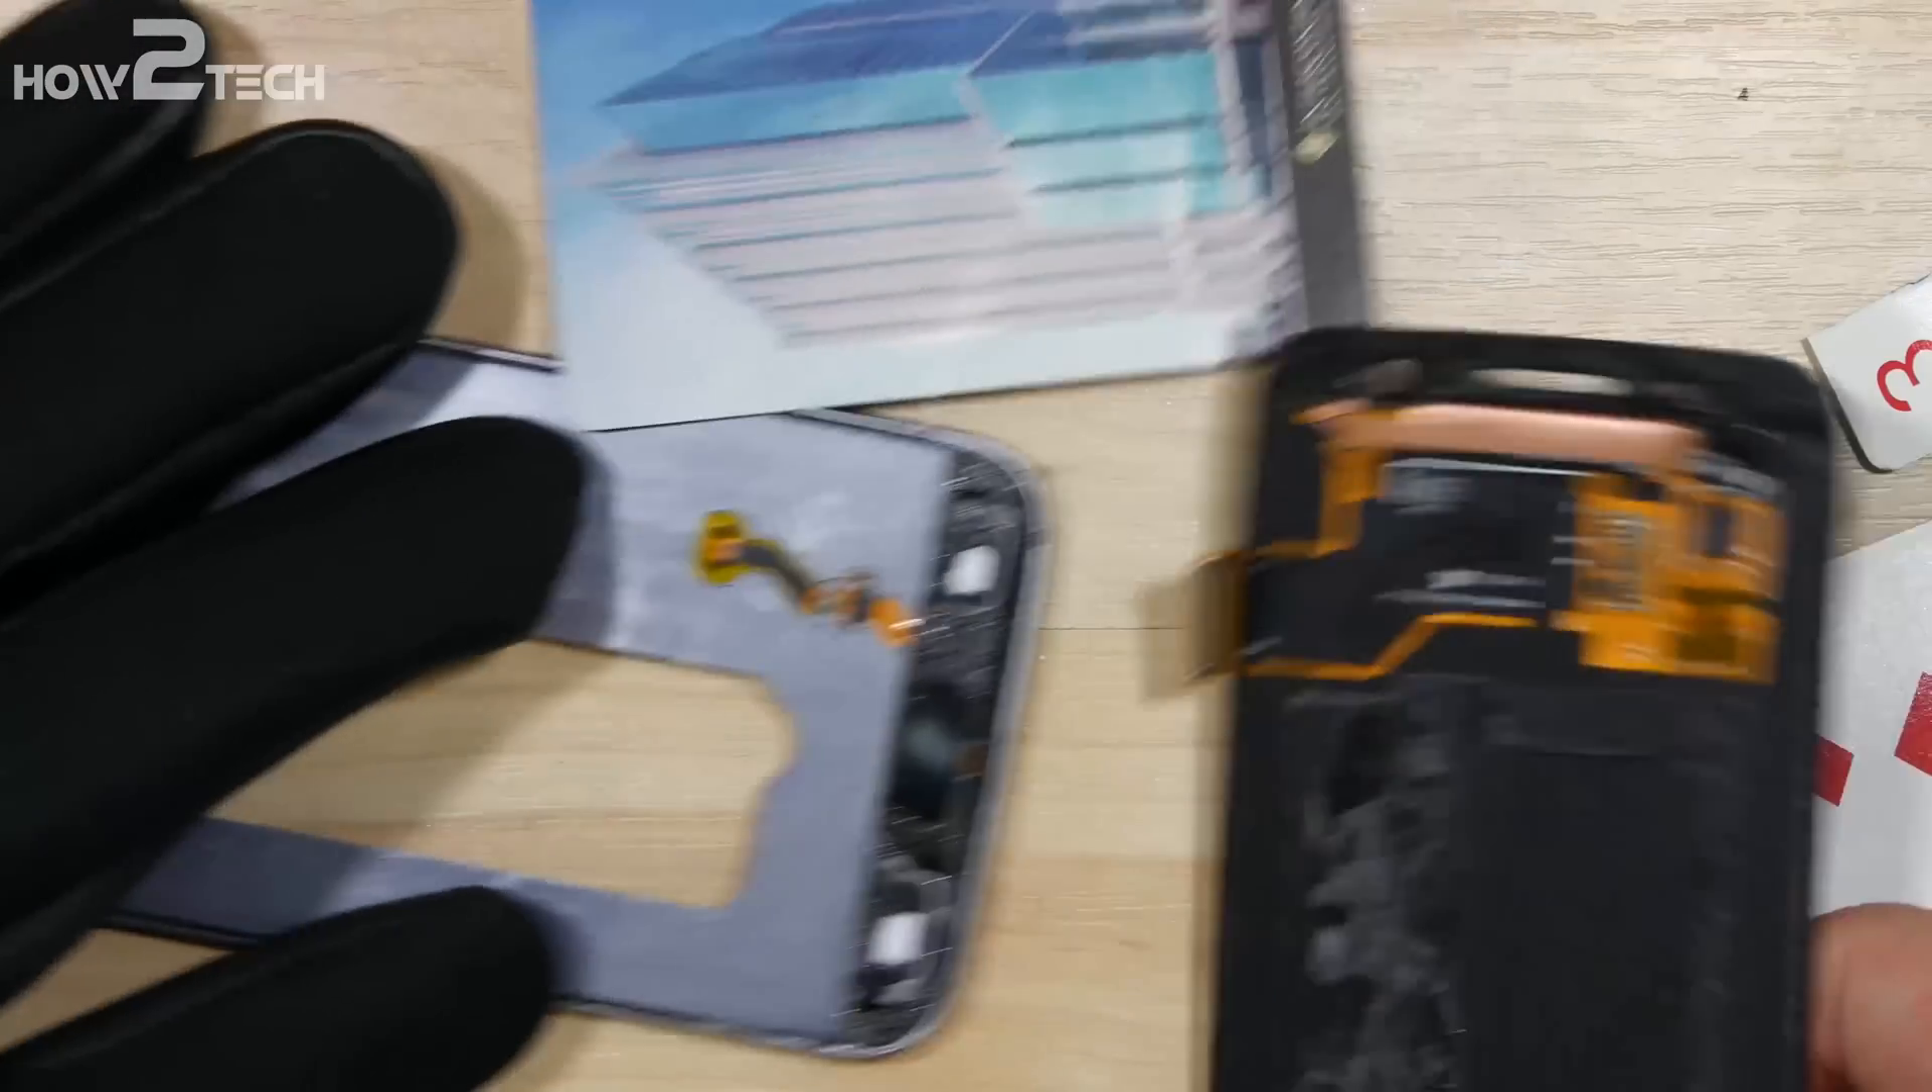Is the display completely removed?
Yes.